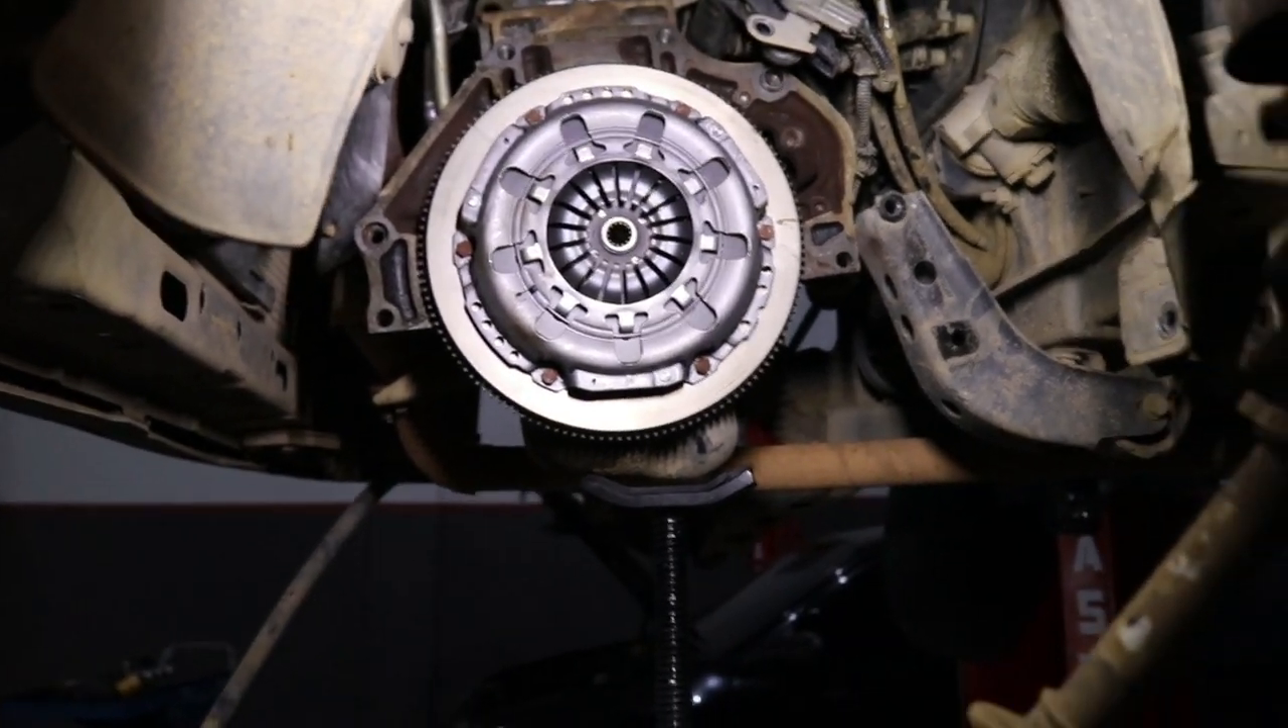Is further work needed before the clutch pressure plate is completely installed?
No.